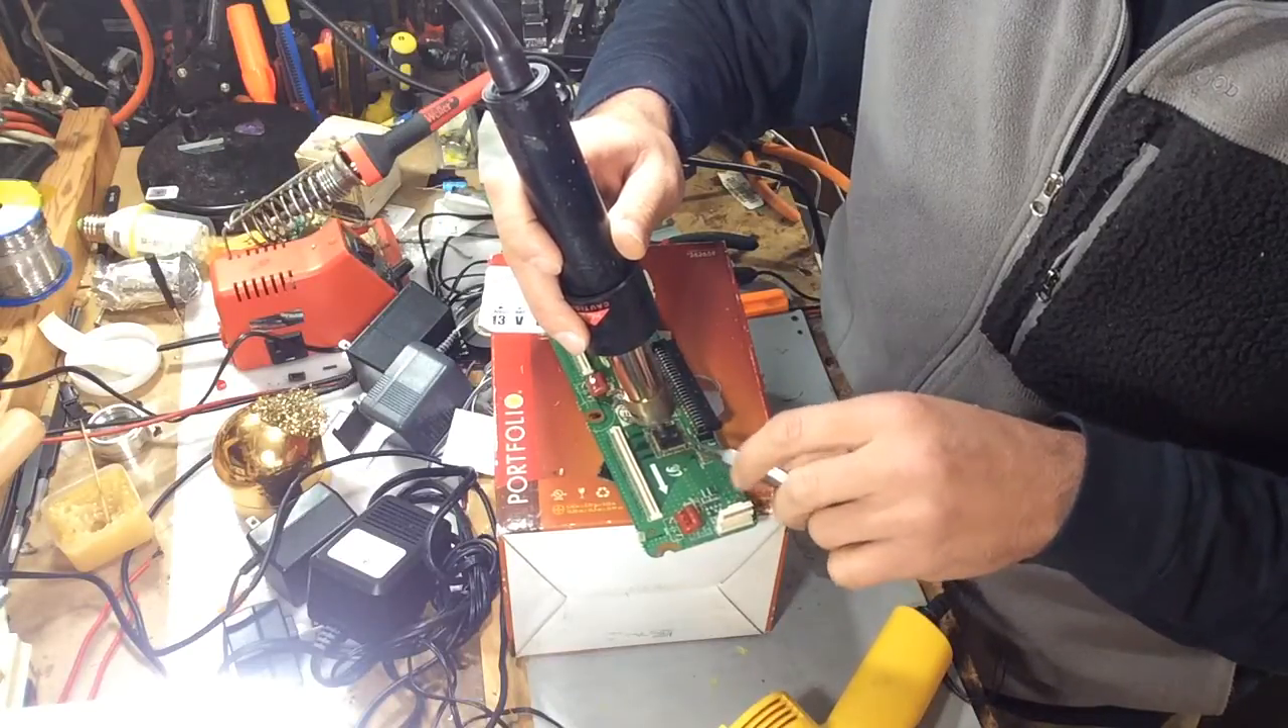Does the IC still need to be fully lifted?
Yes.